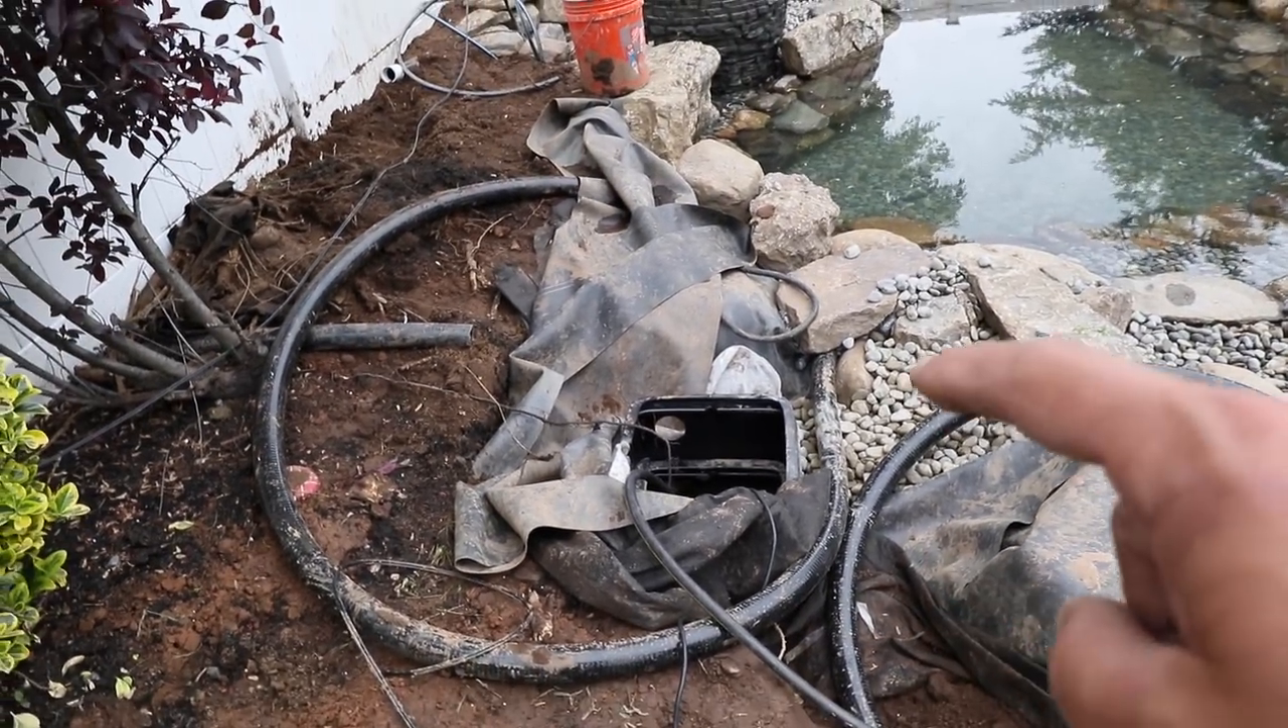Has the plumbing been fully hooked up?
No.